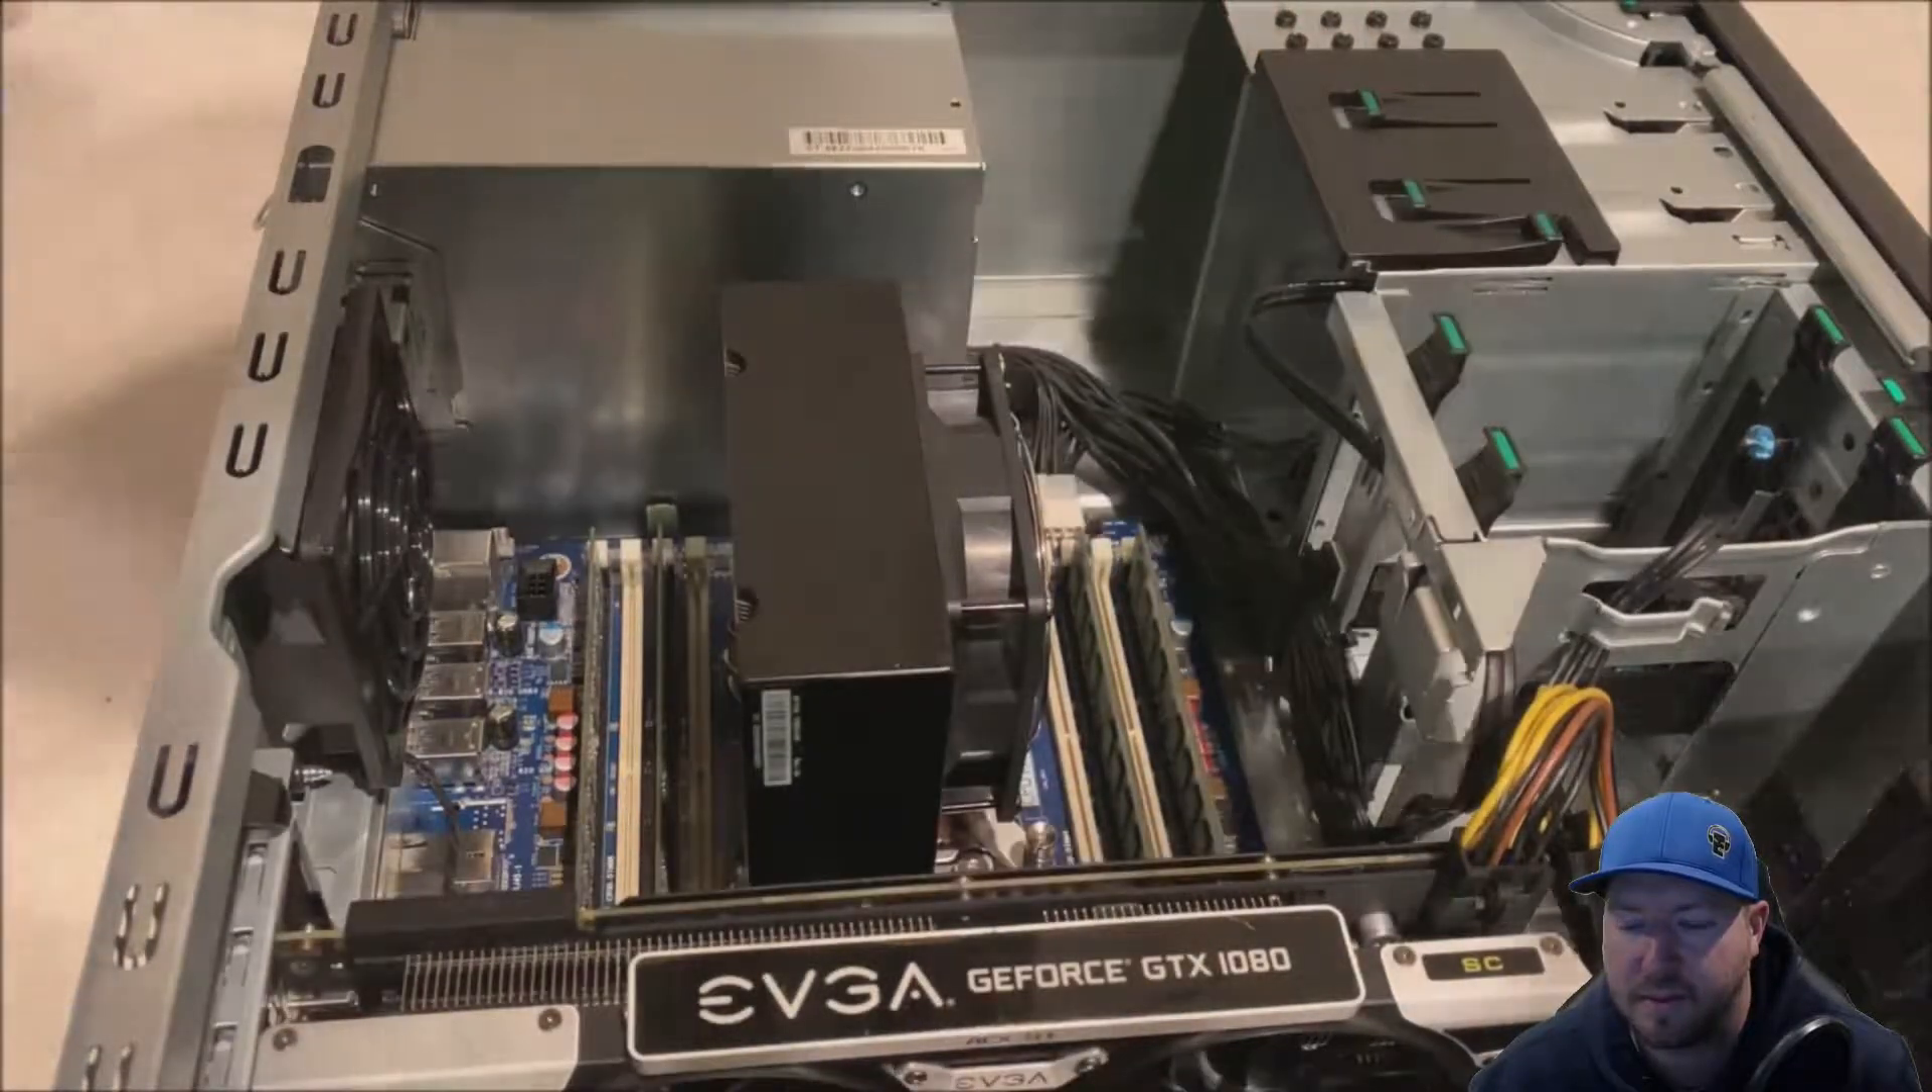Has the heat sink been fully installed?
Yes.